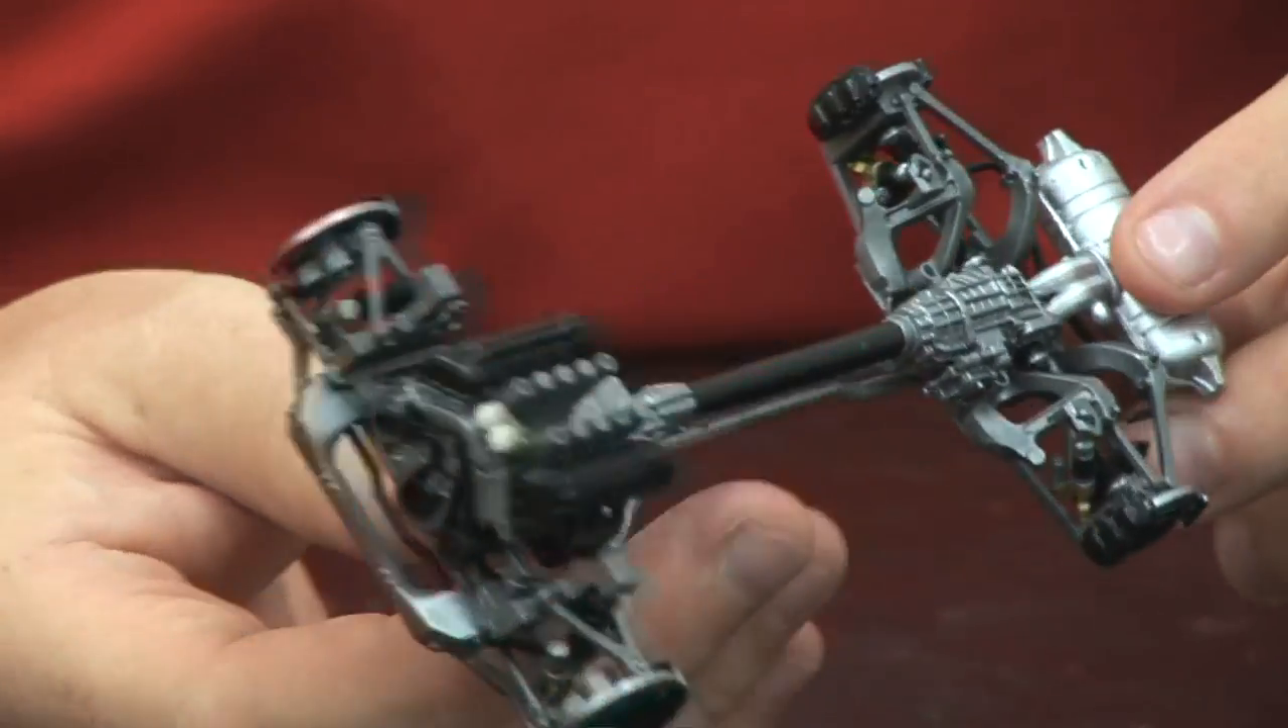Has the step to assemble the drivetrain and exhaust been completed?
Yes.